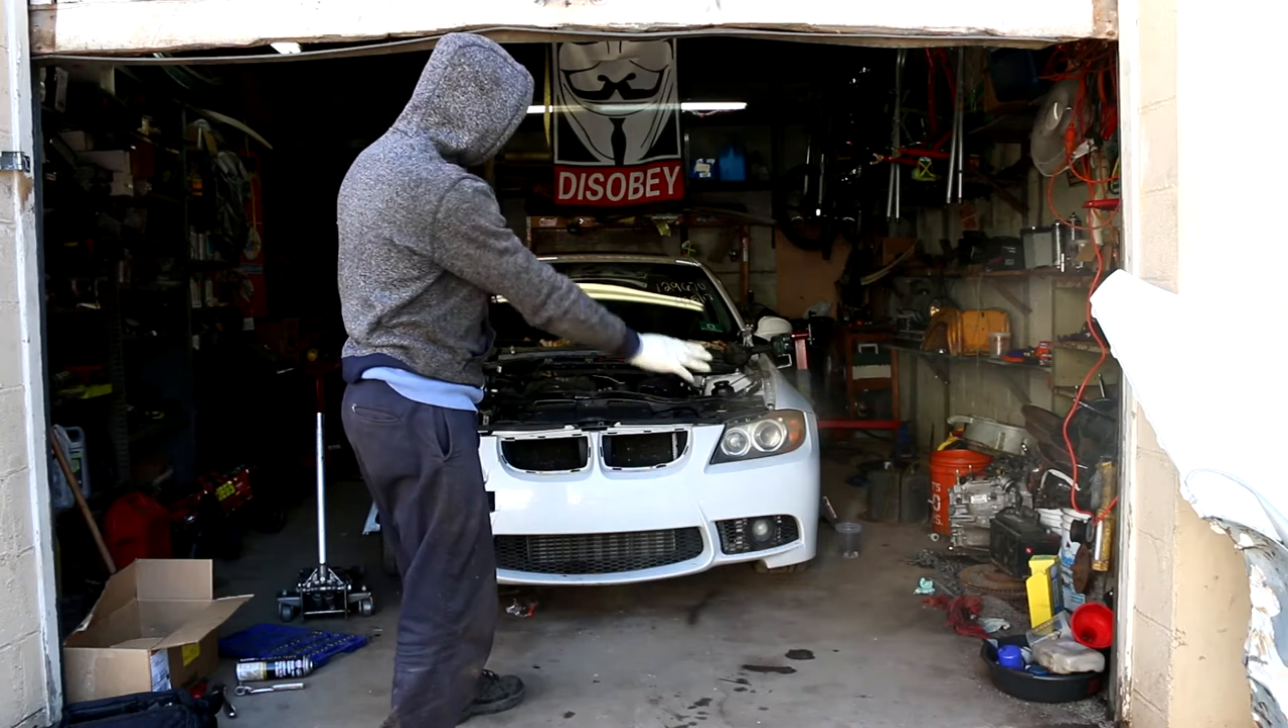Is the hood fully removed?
Yes.